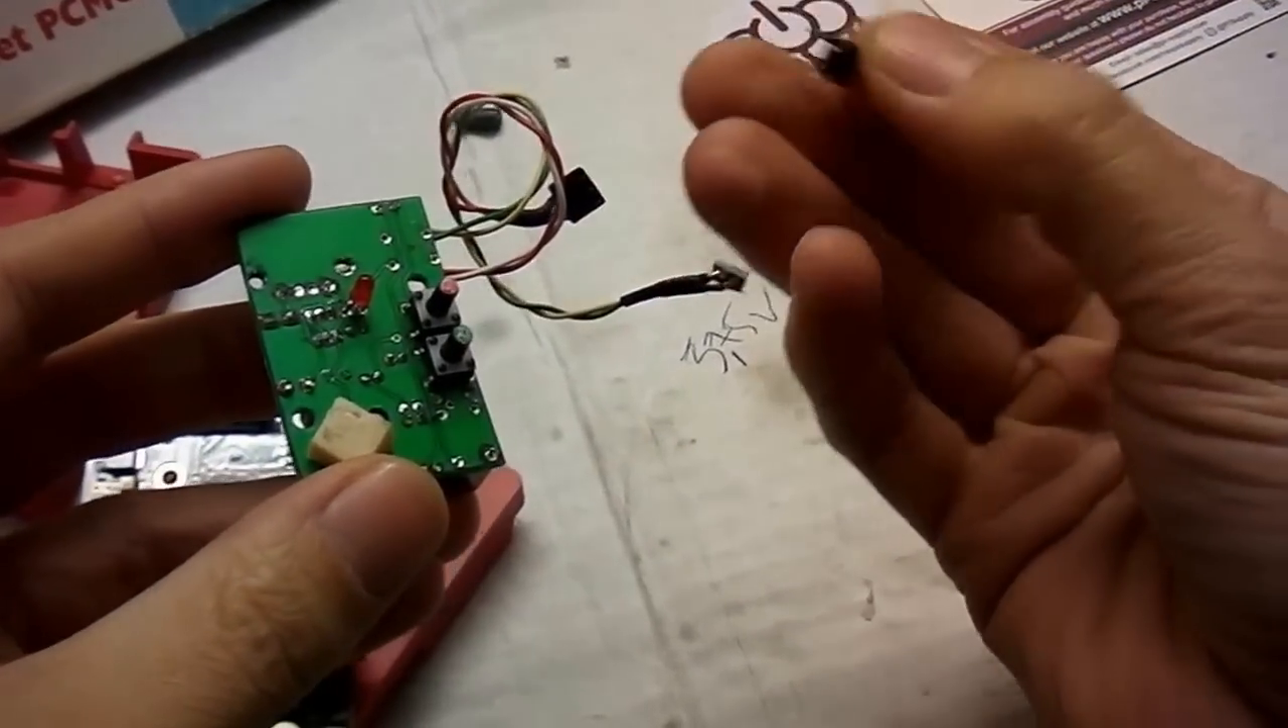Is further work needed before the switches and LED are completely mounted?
No.